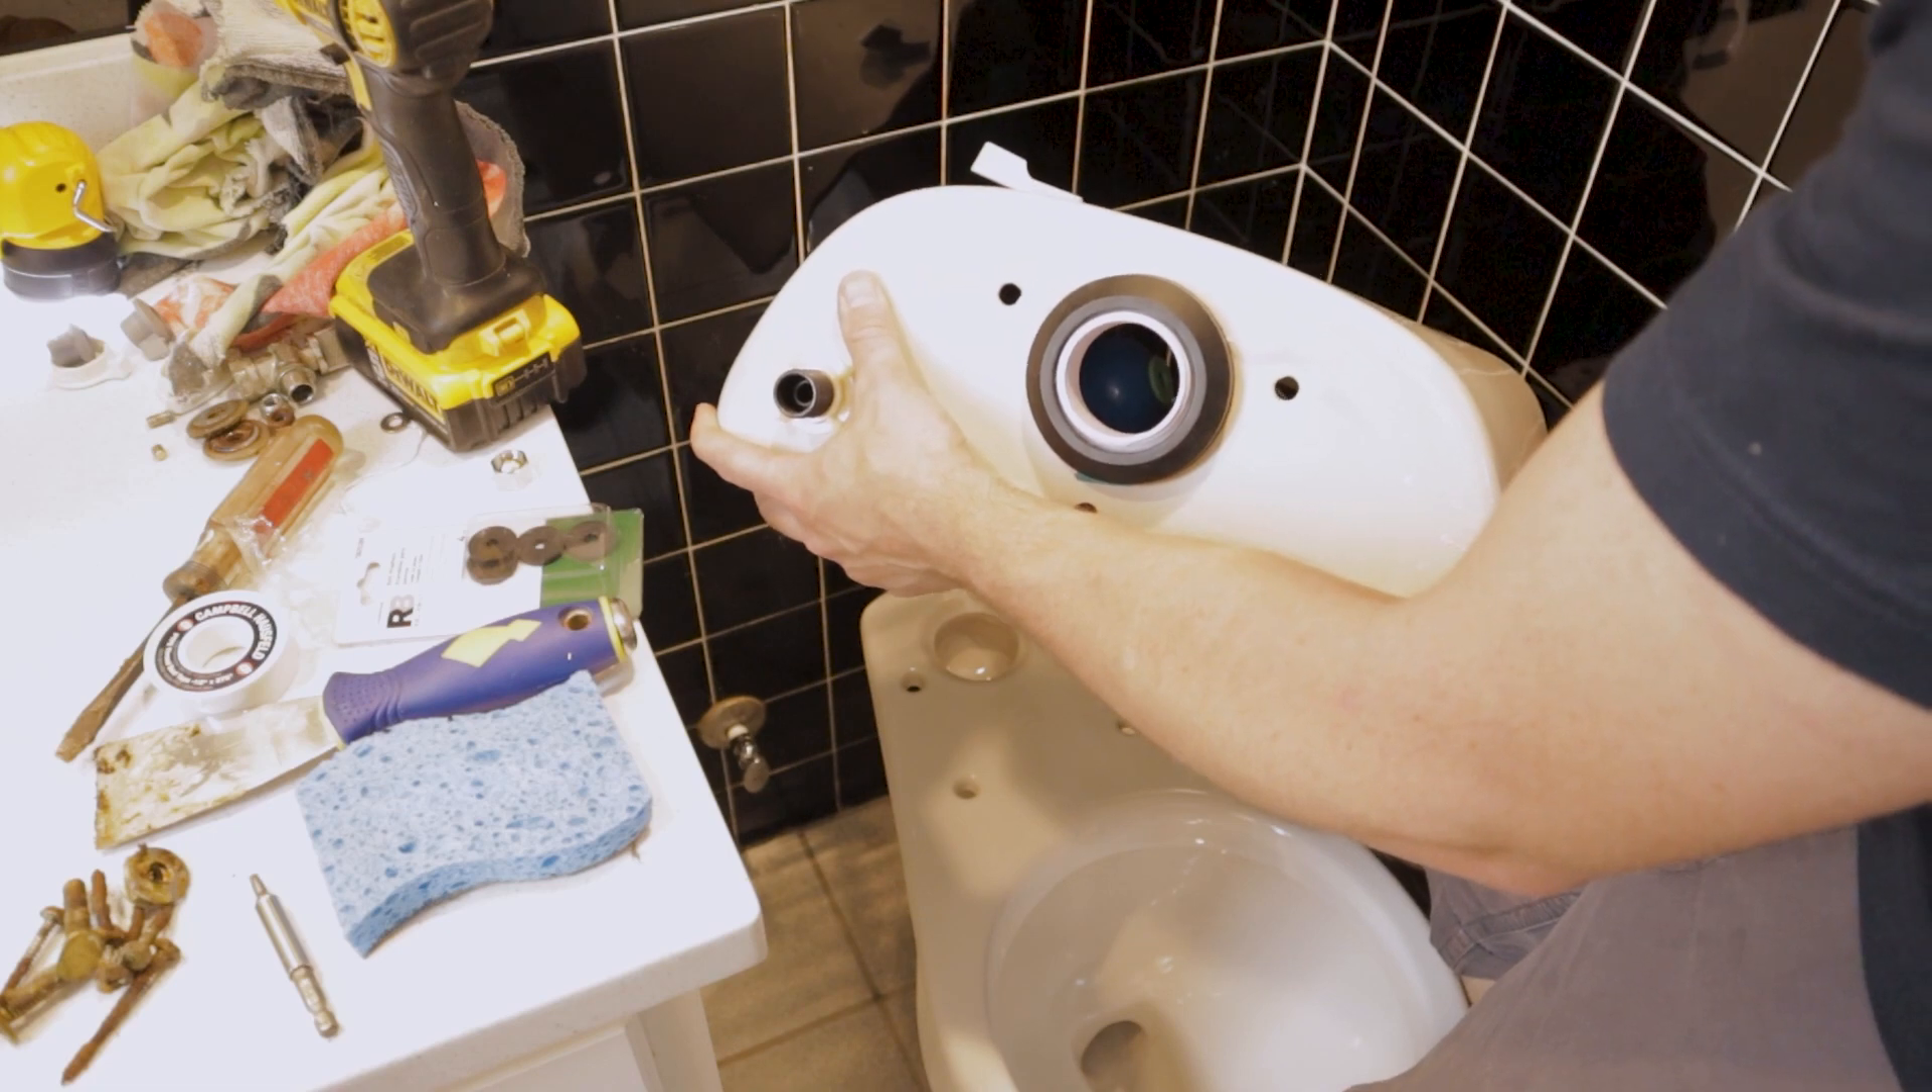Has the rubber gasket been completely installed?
Yes.